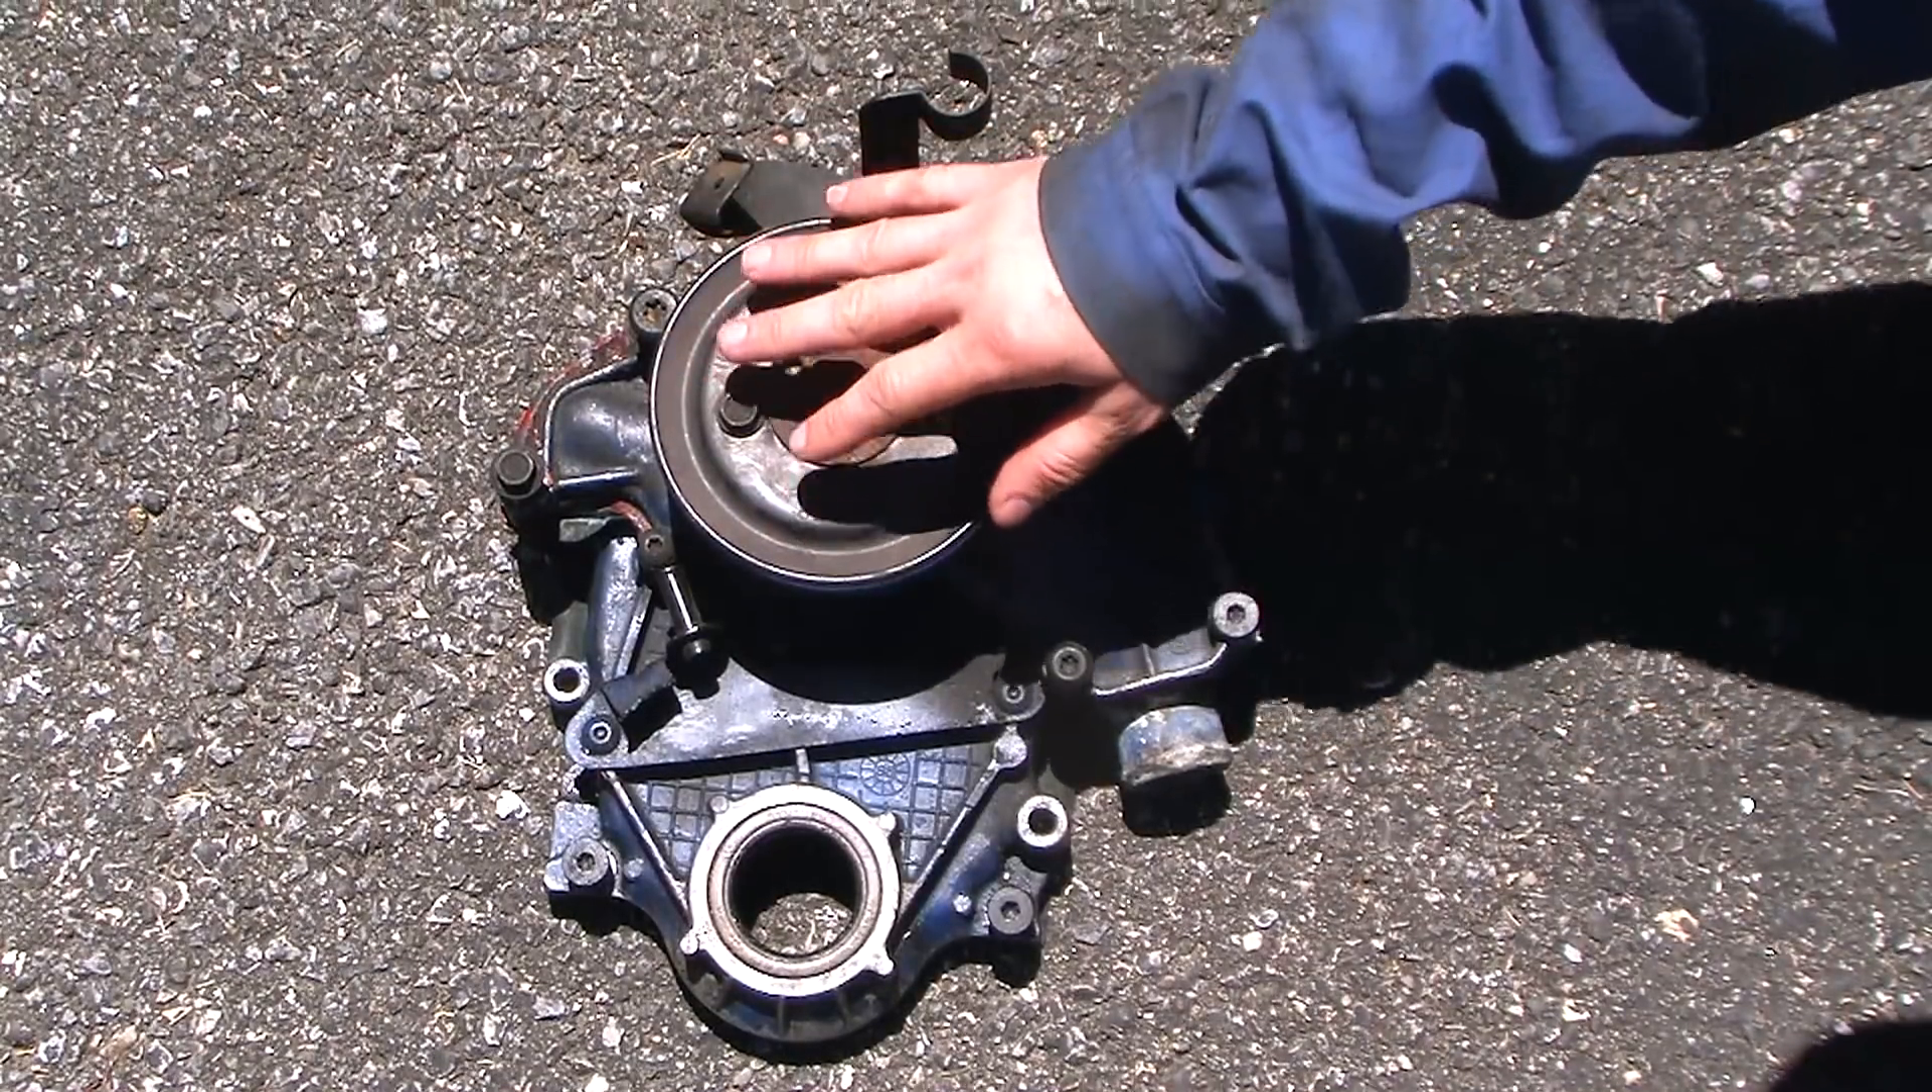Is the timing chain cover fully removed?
Yes.